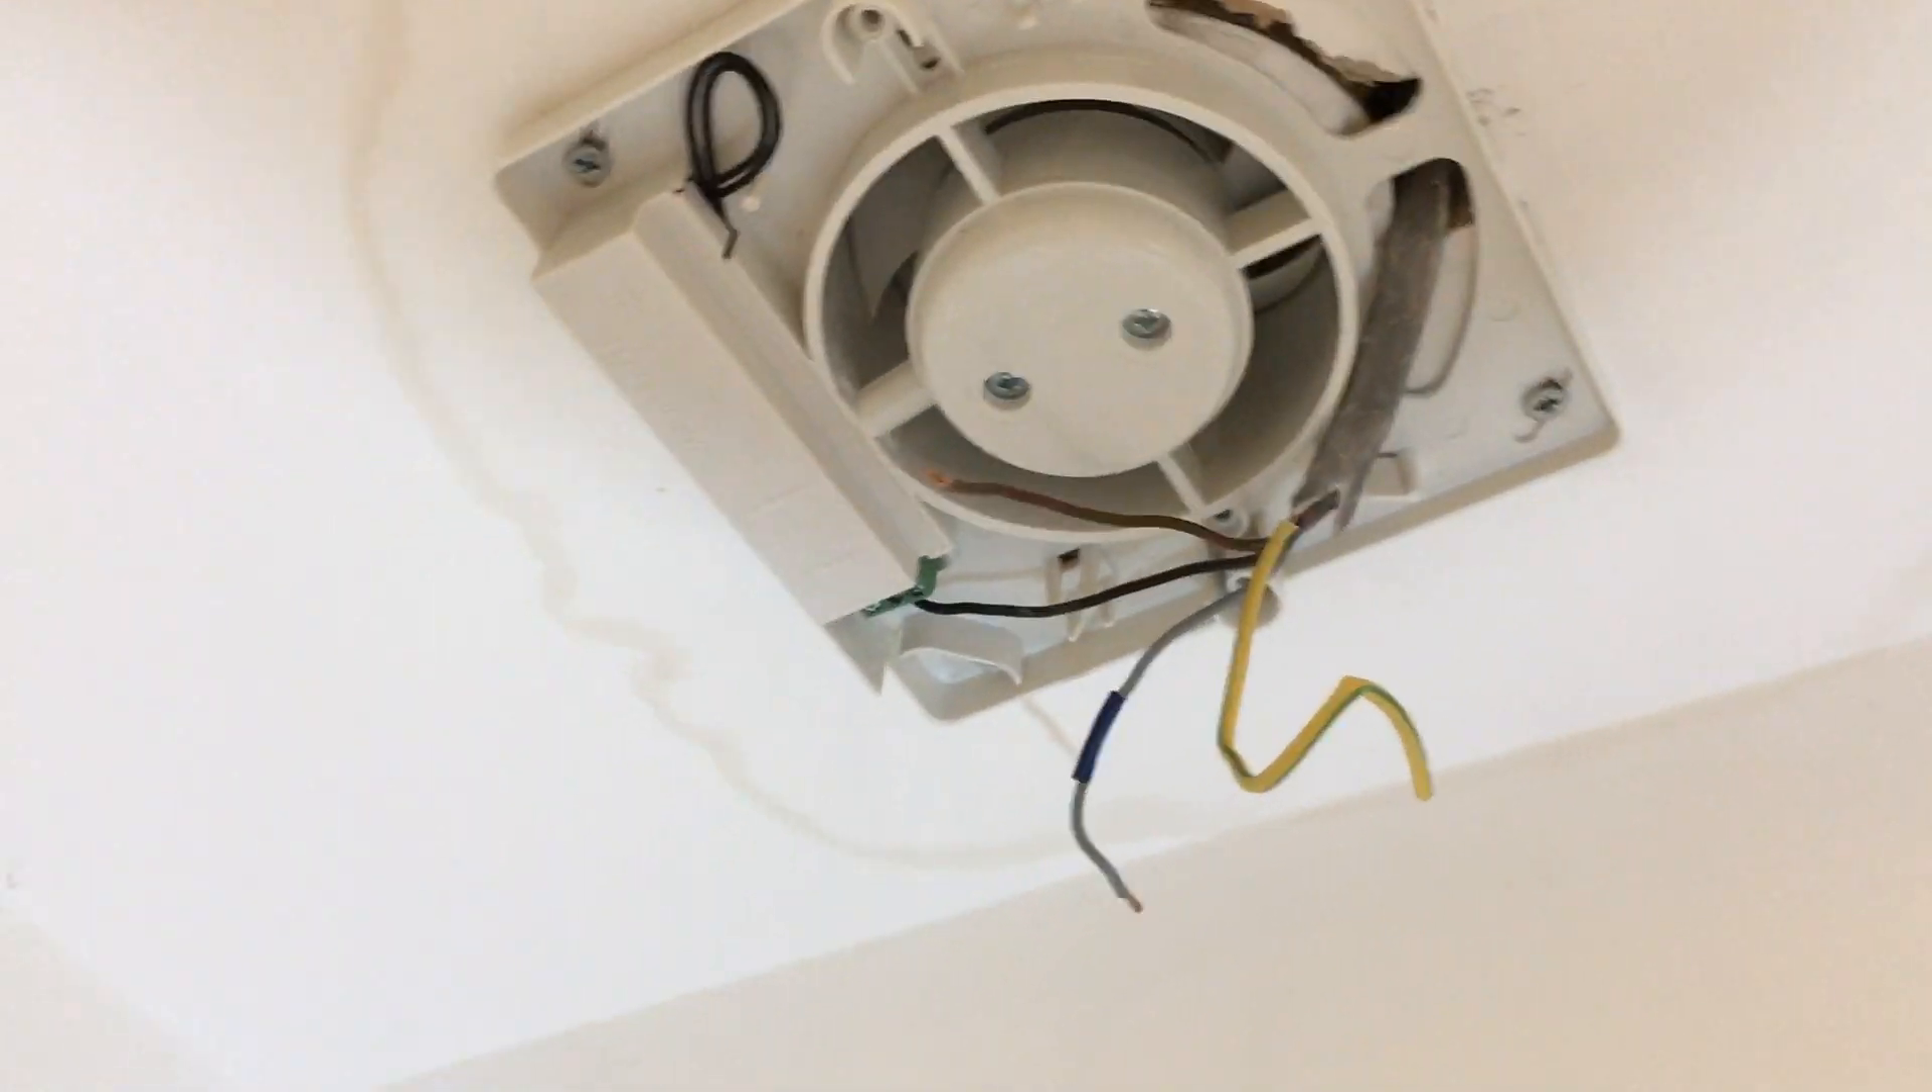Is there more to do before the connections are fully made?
Yes.